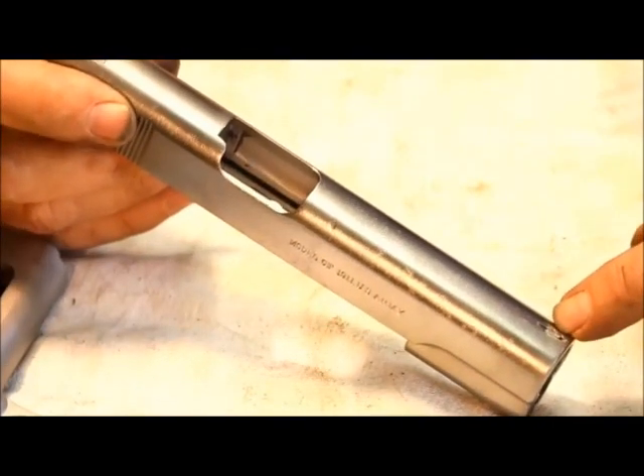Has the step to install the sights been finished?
No.